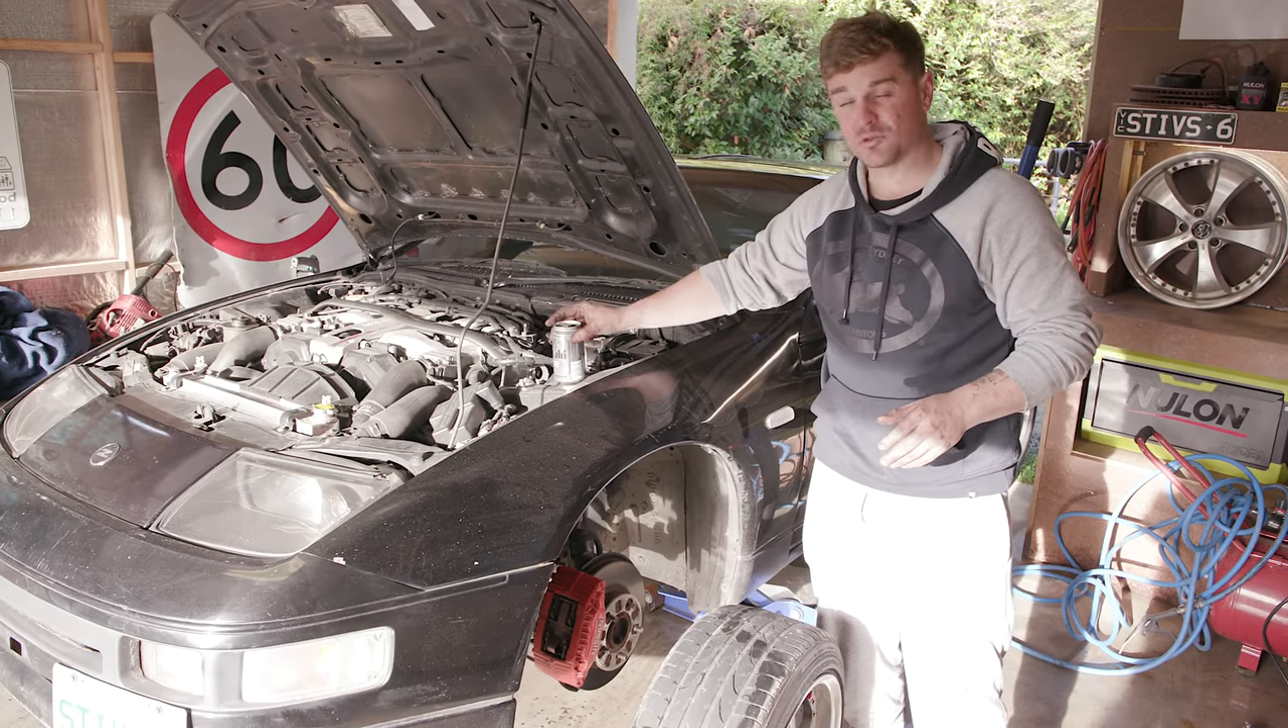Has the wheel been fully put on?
No.